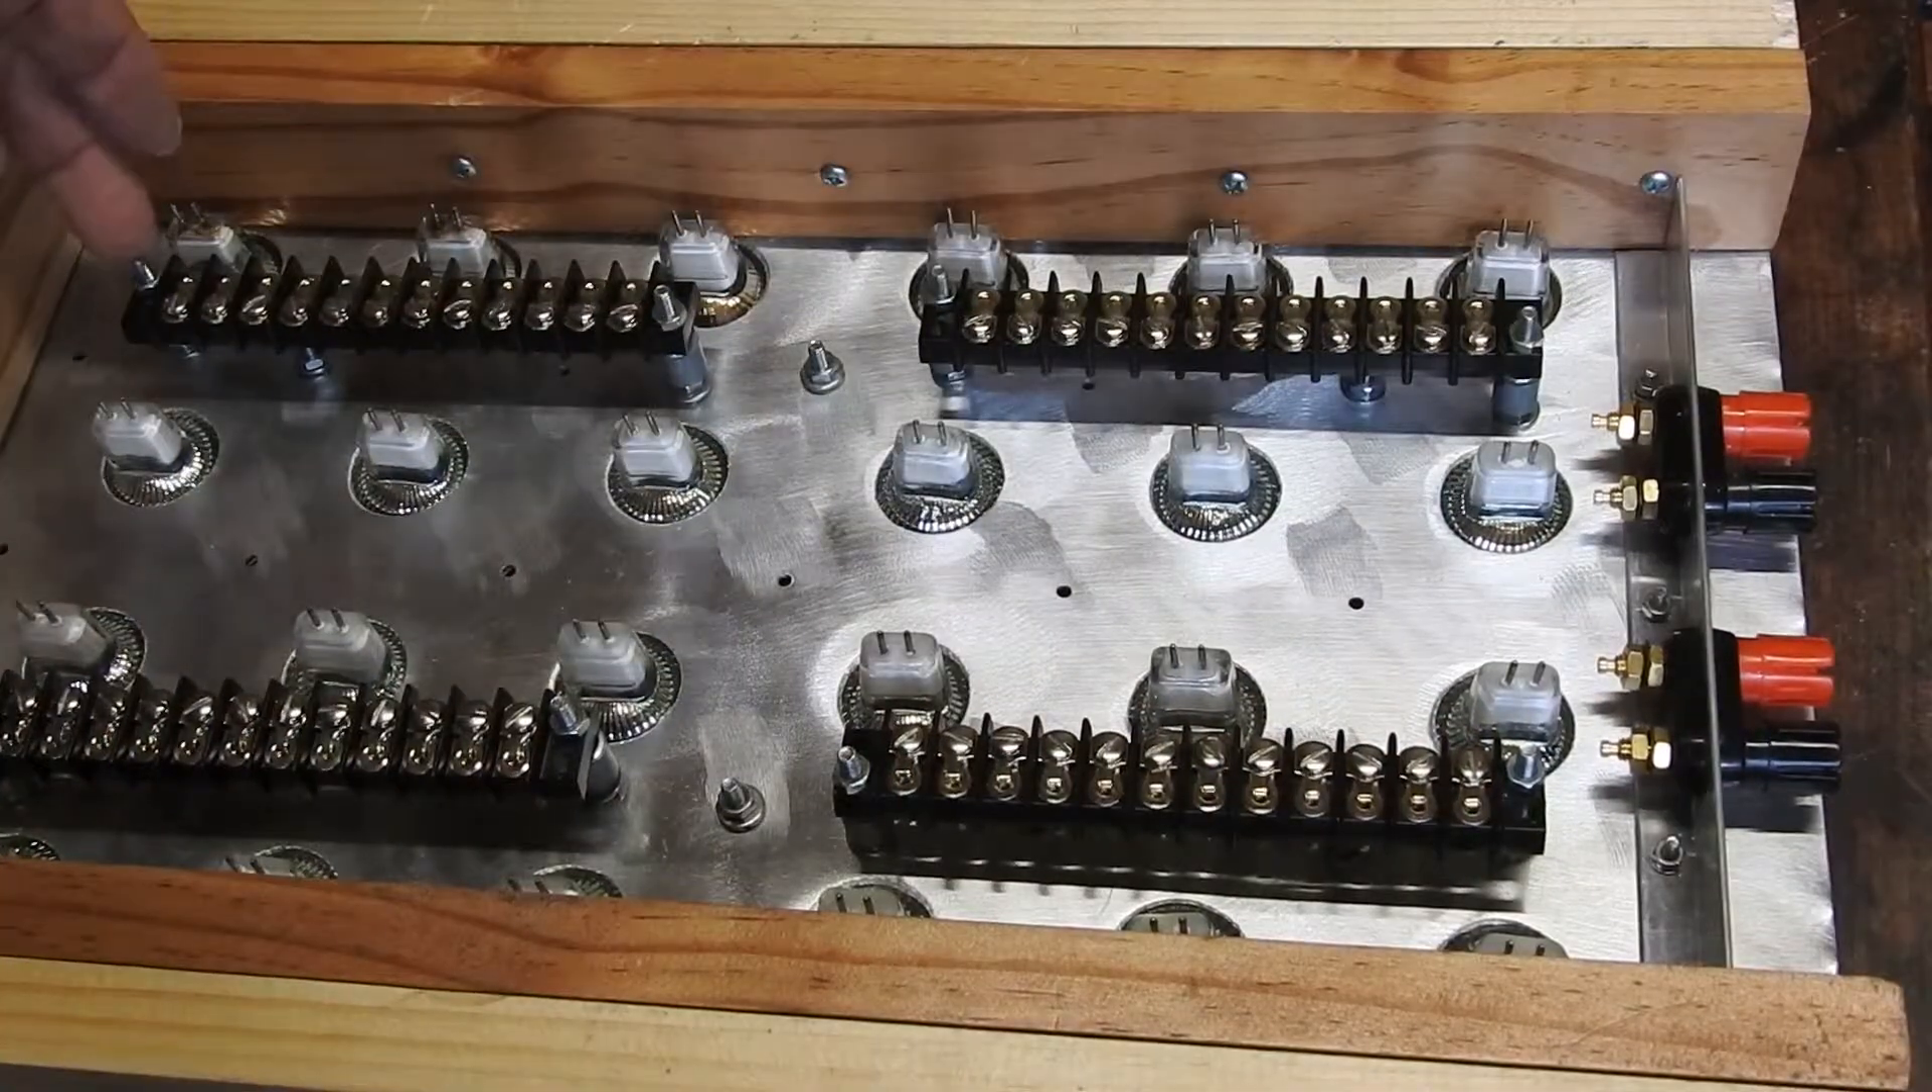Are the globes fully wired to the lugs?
No.